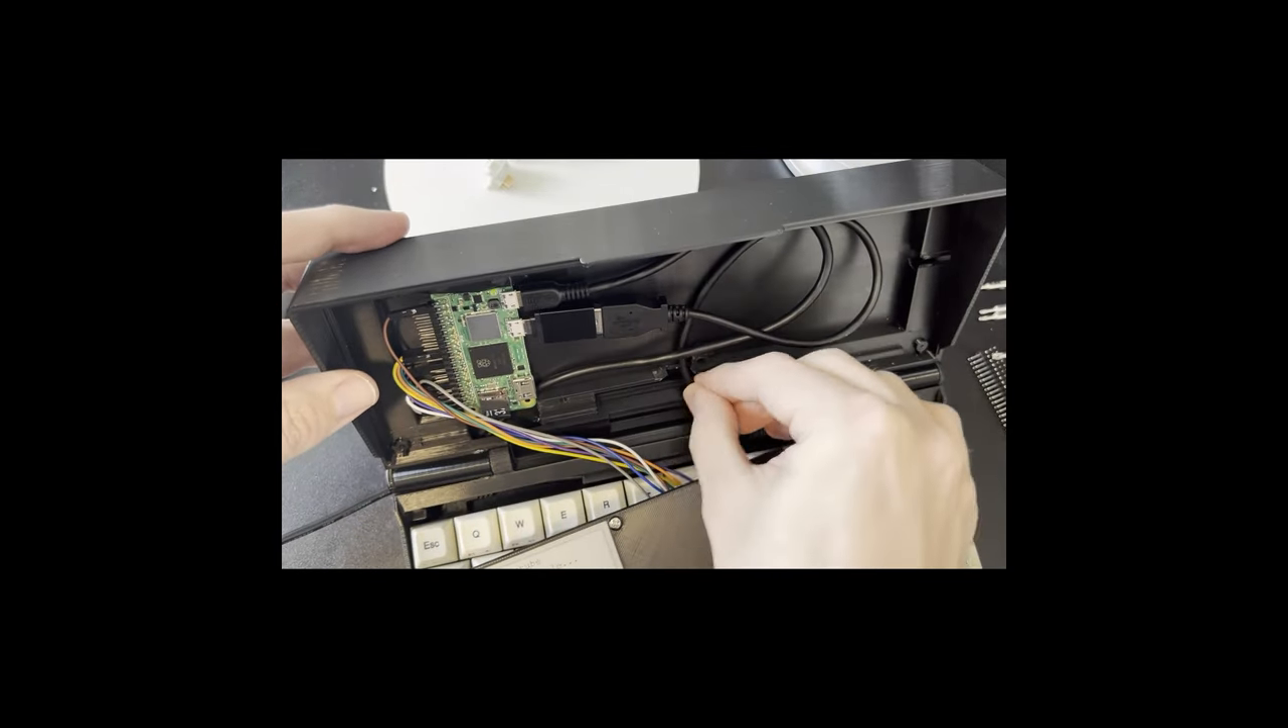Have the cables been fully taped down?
No.